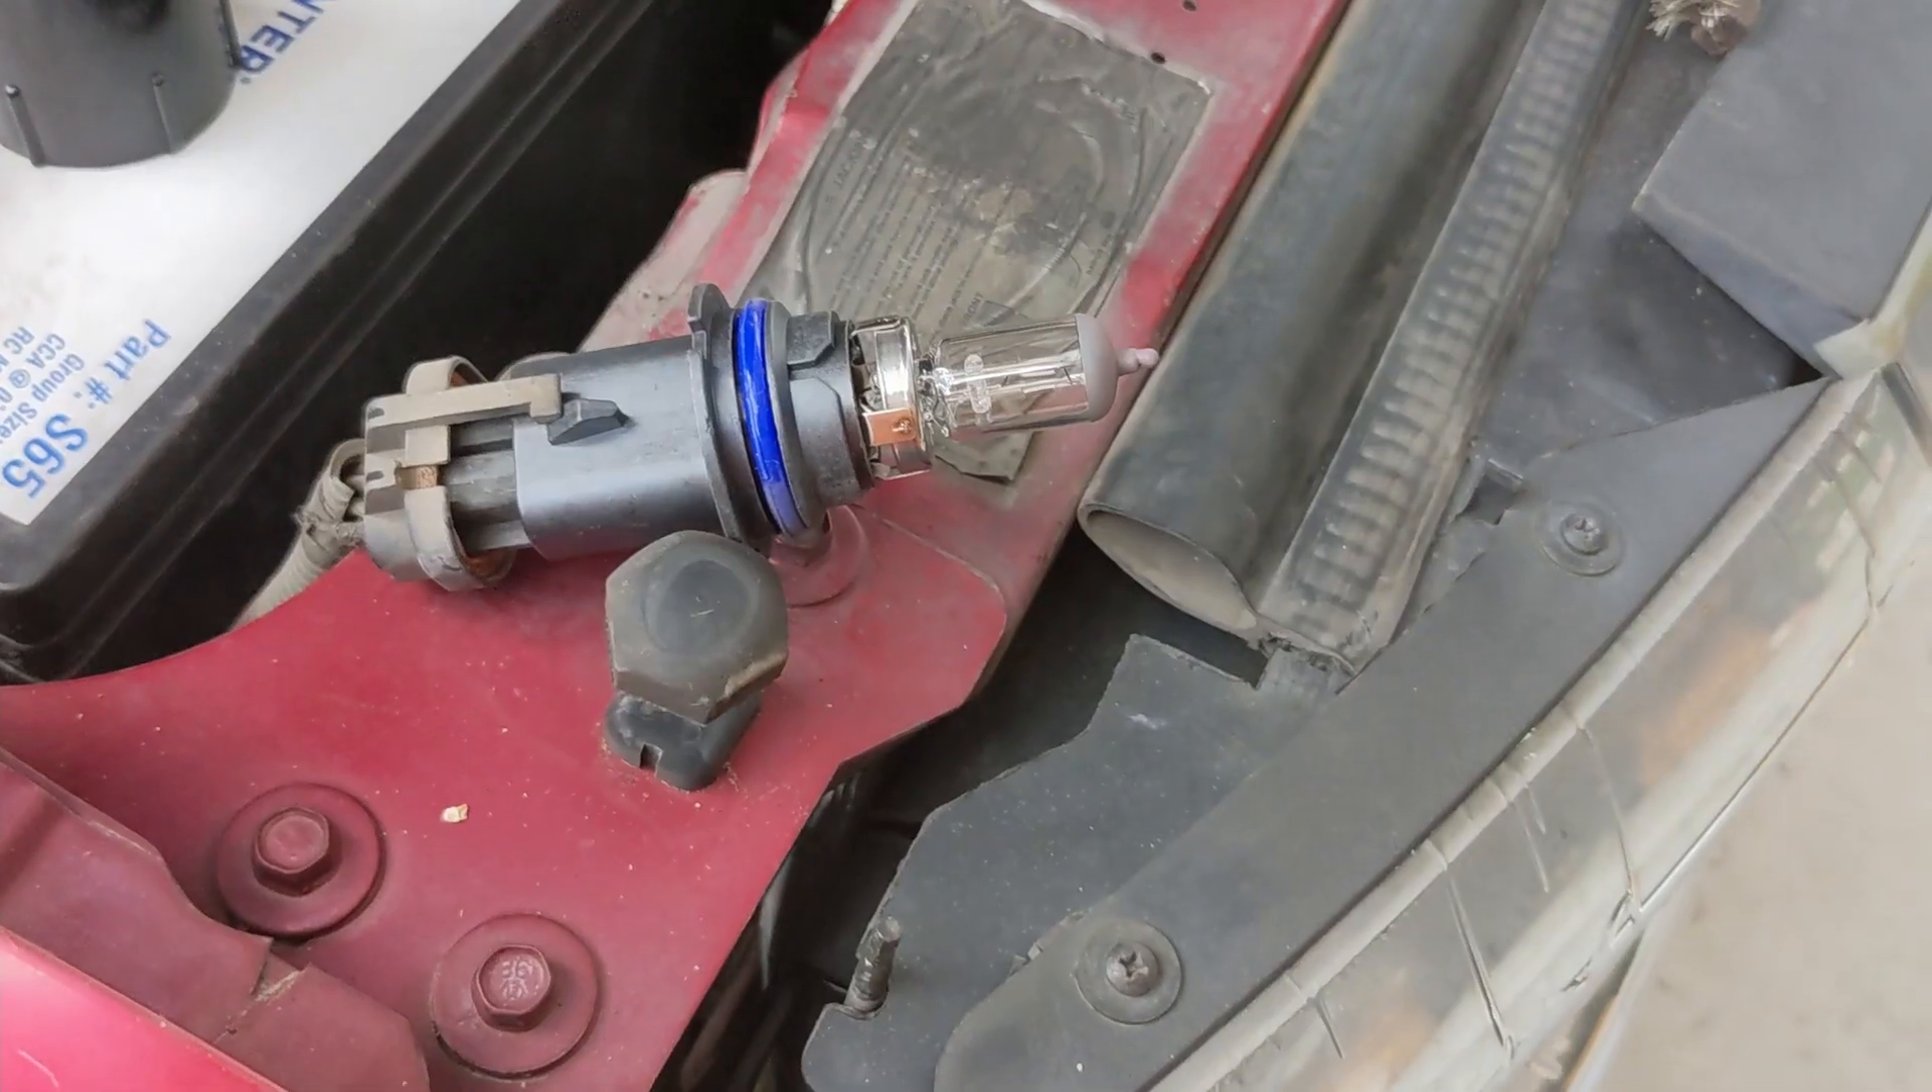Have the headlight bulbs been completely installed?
No.